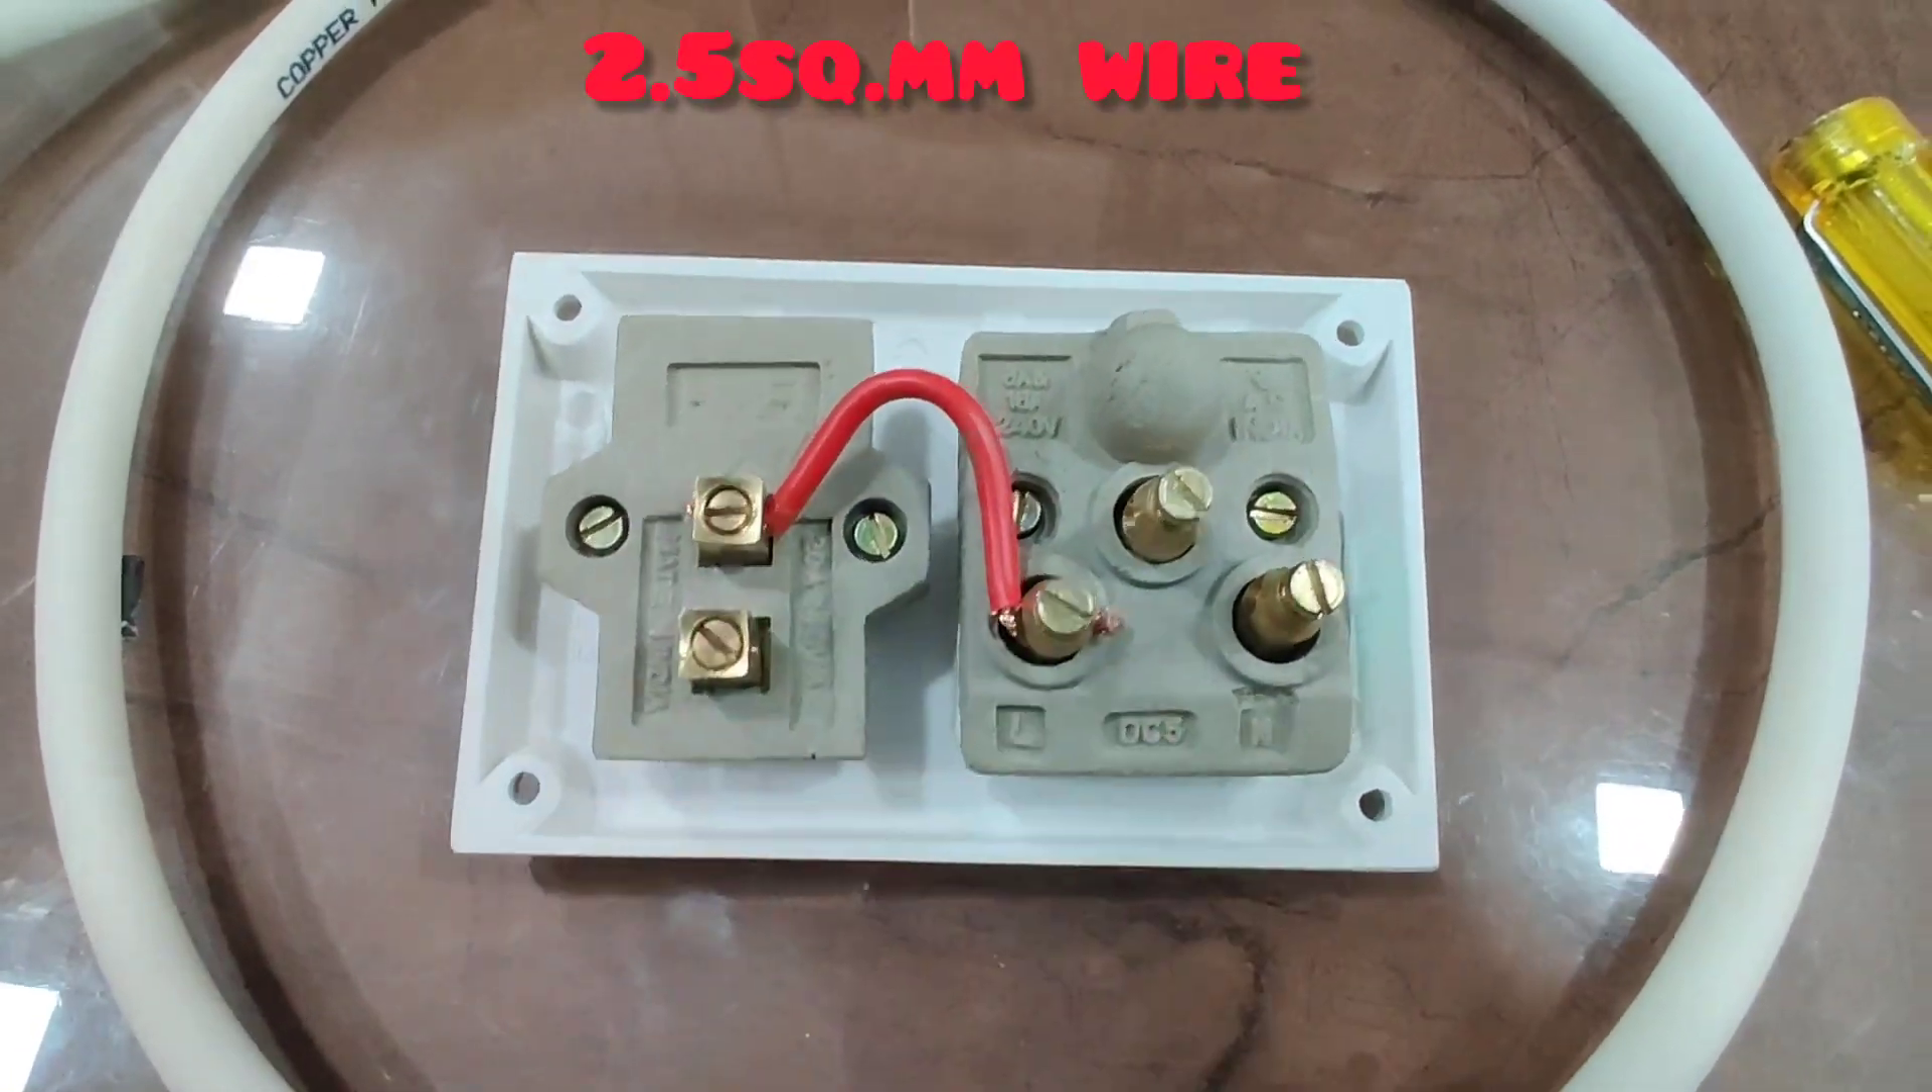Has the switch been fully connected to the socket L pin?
Yes.